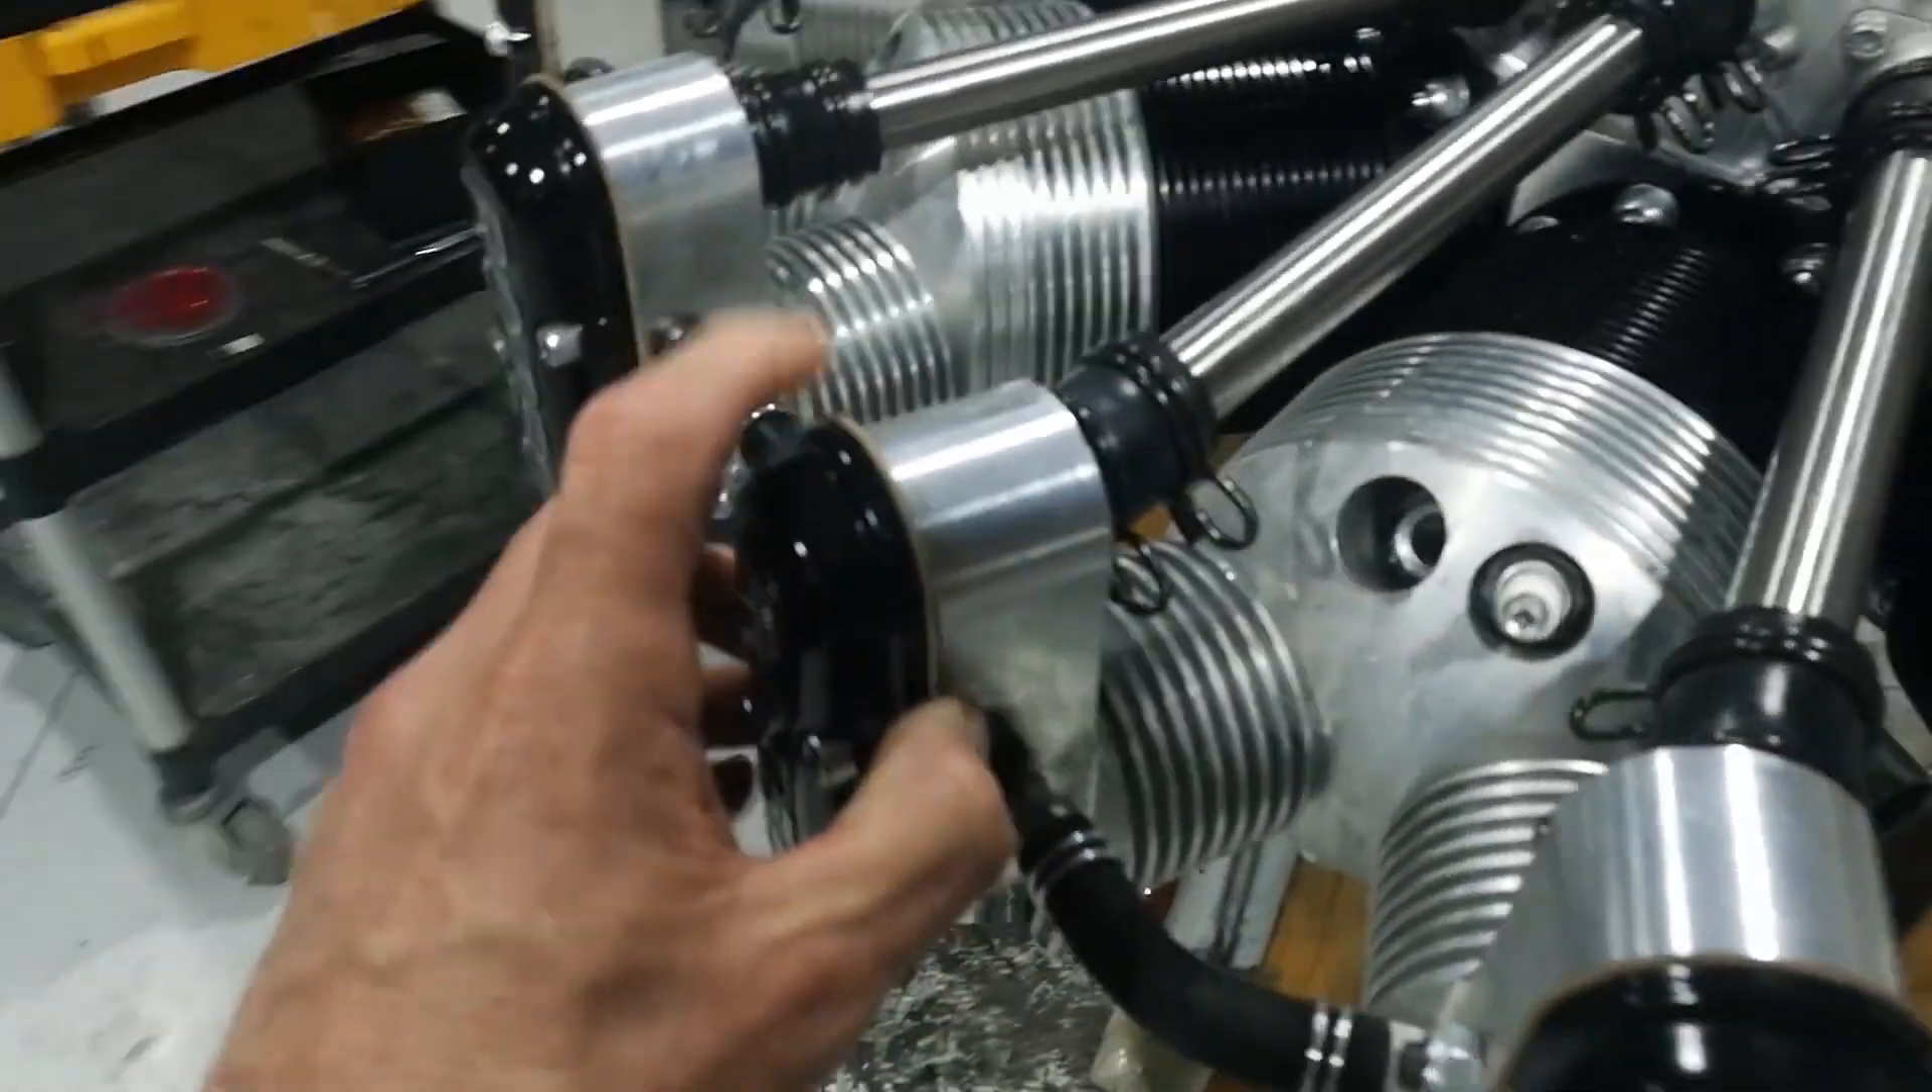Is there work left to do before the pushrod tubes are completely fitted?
No.